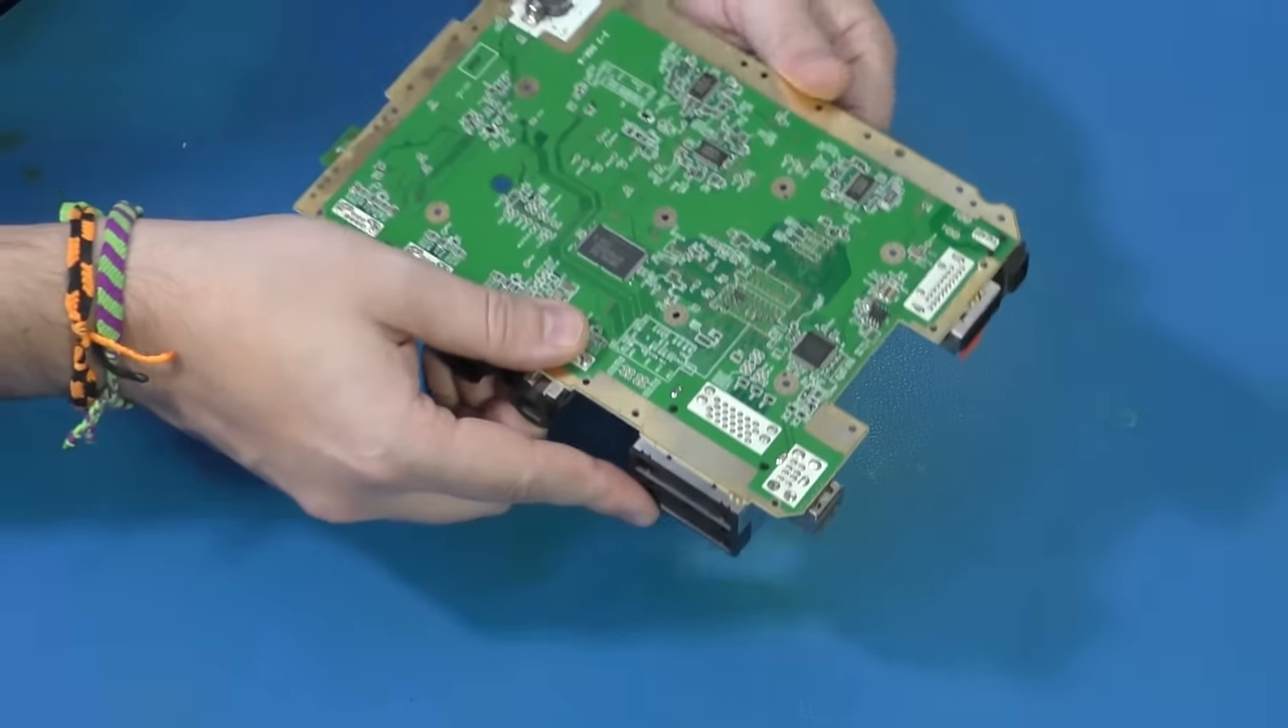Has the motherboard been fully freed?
Yes.